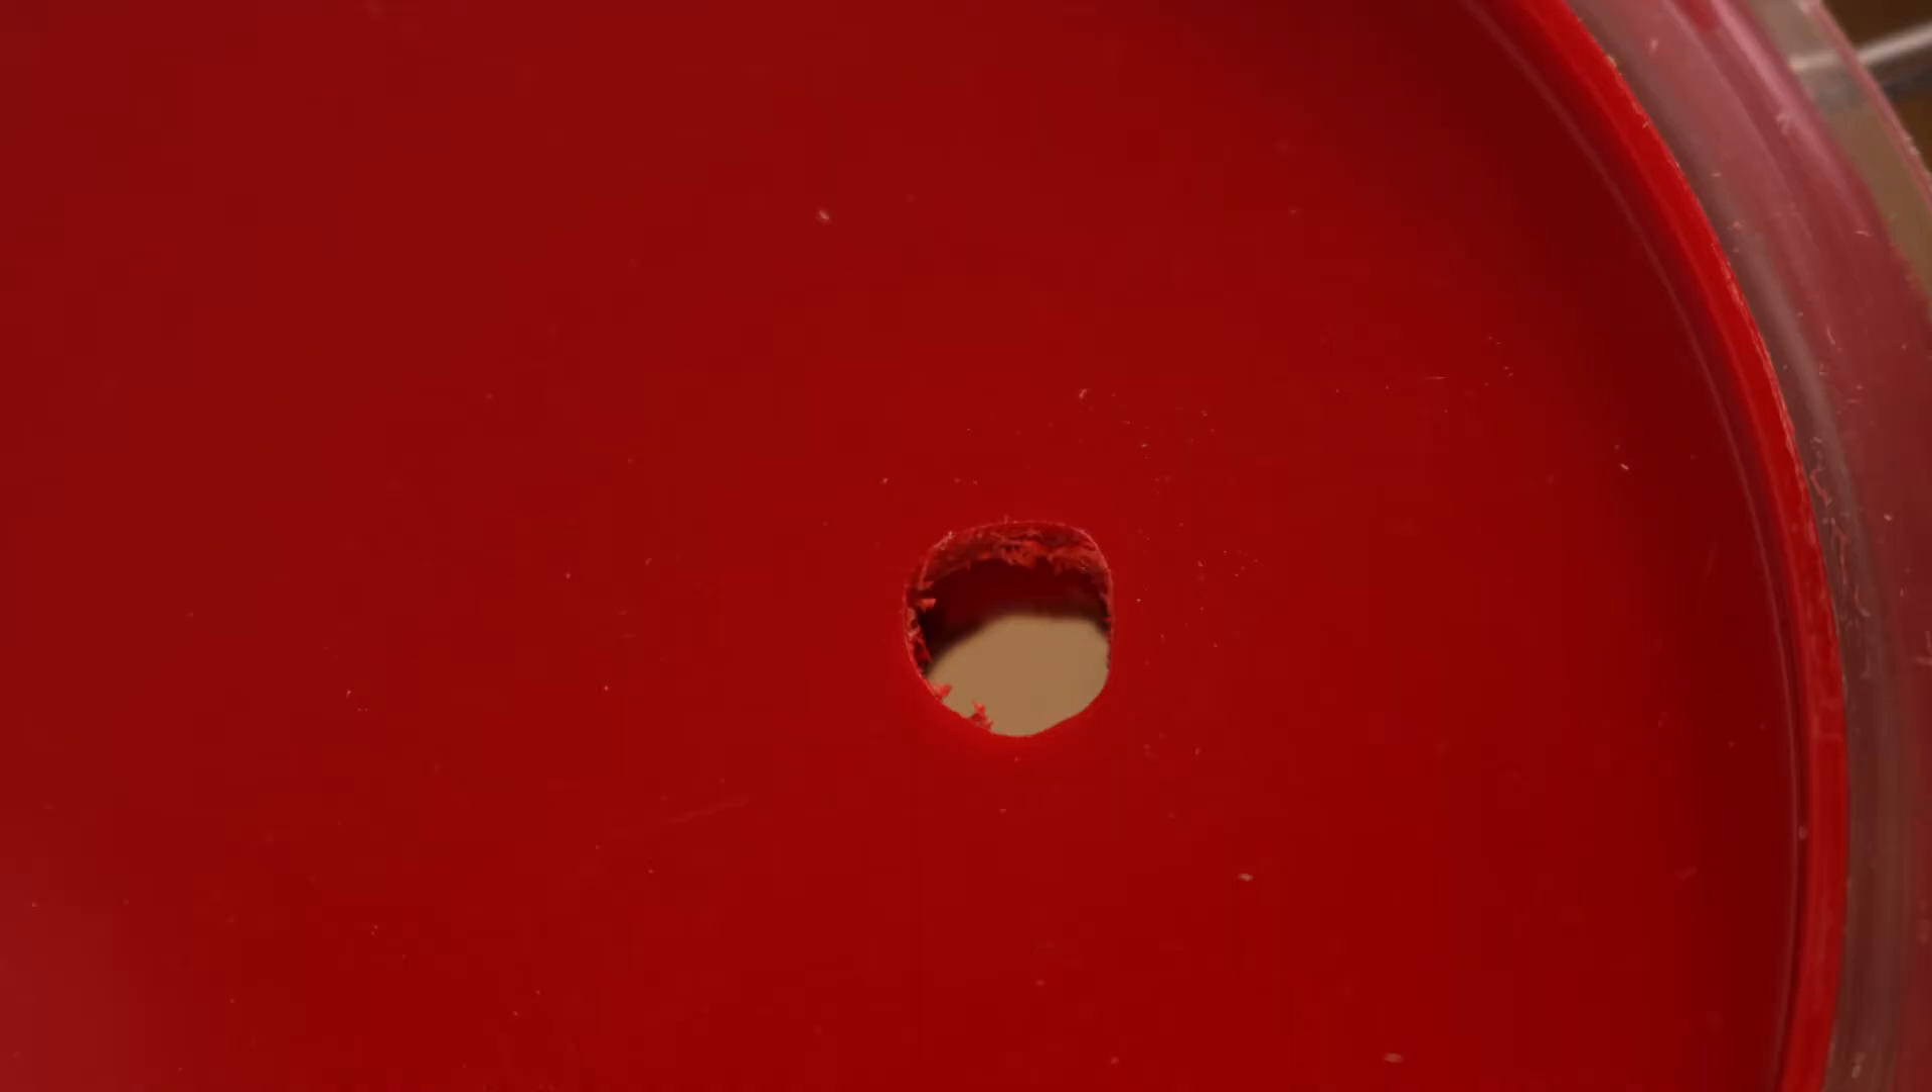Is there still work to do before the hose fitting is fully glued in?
Yes.